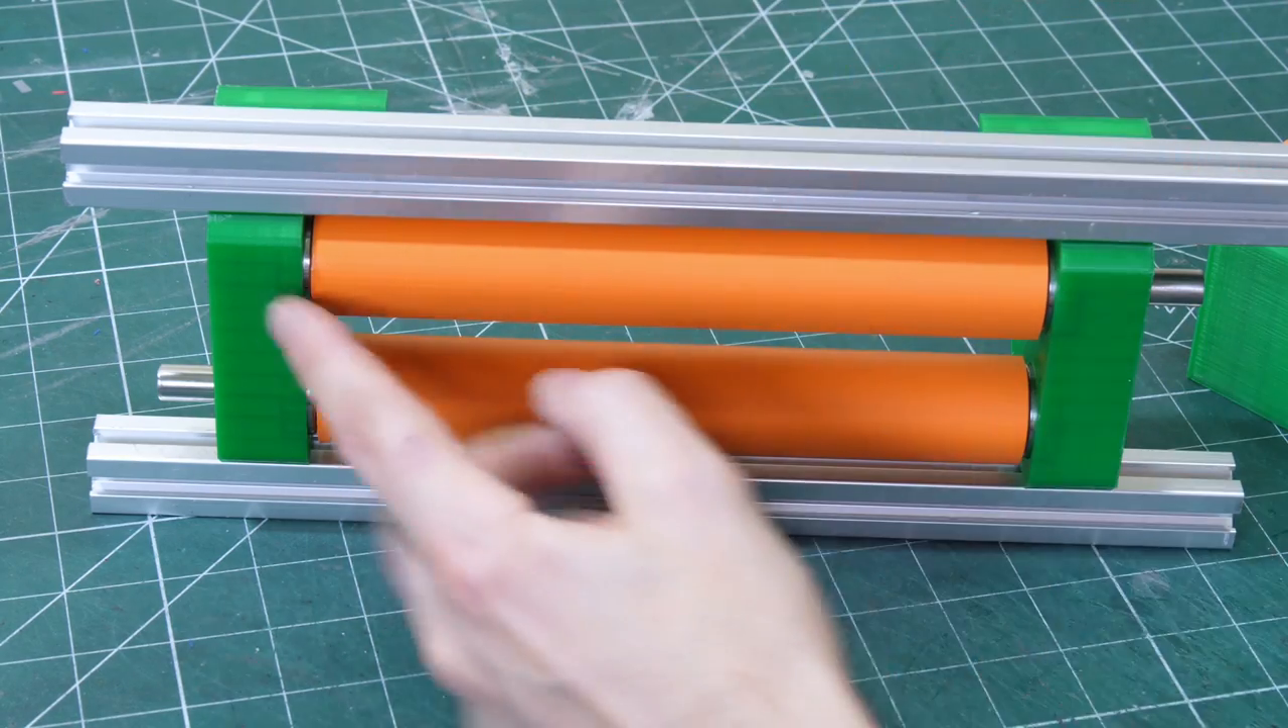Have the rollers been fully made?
Yes.